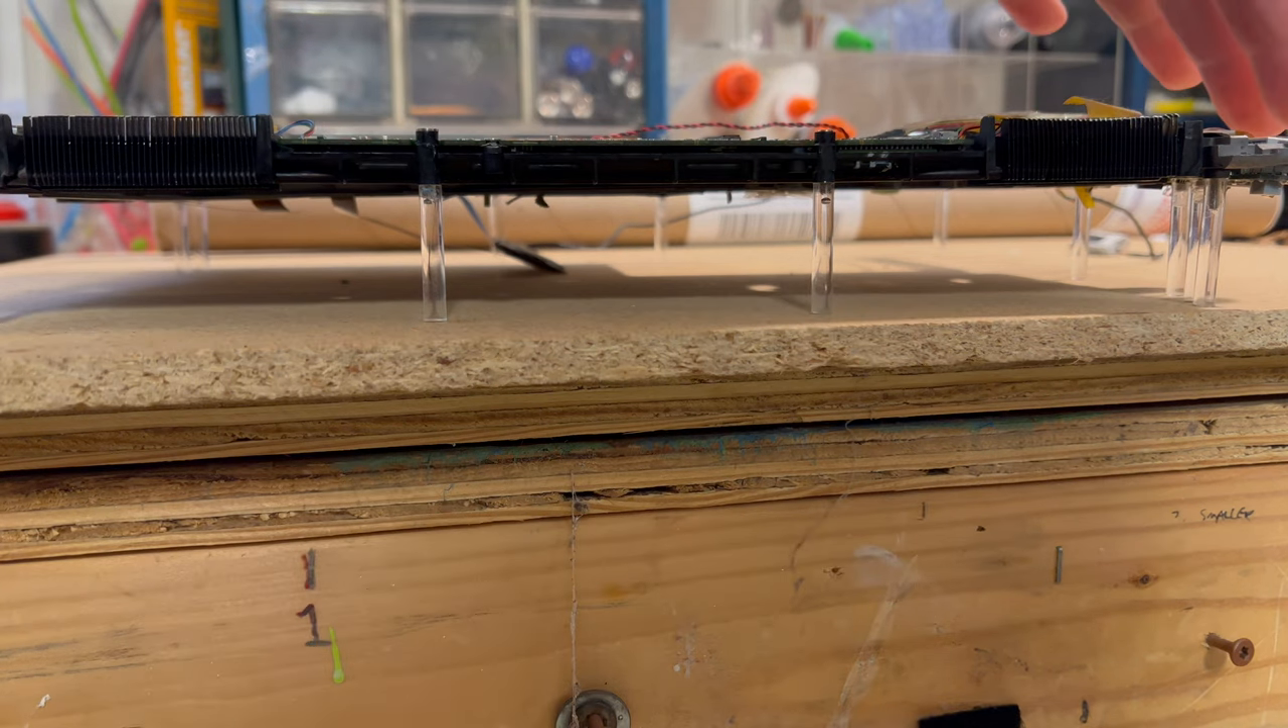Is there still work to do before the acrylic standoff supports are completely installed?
No.